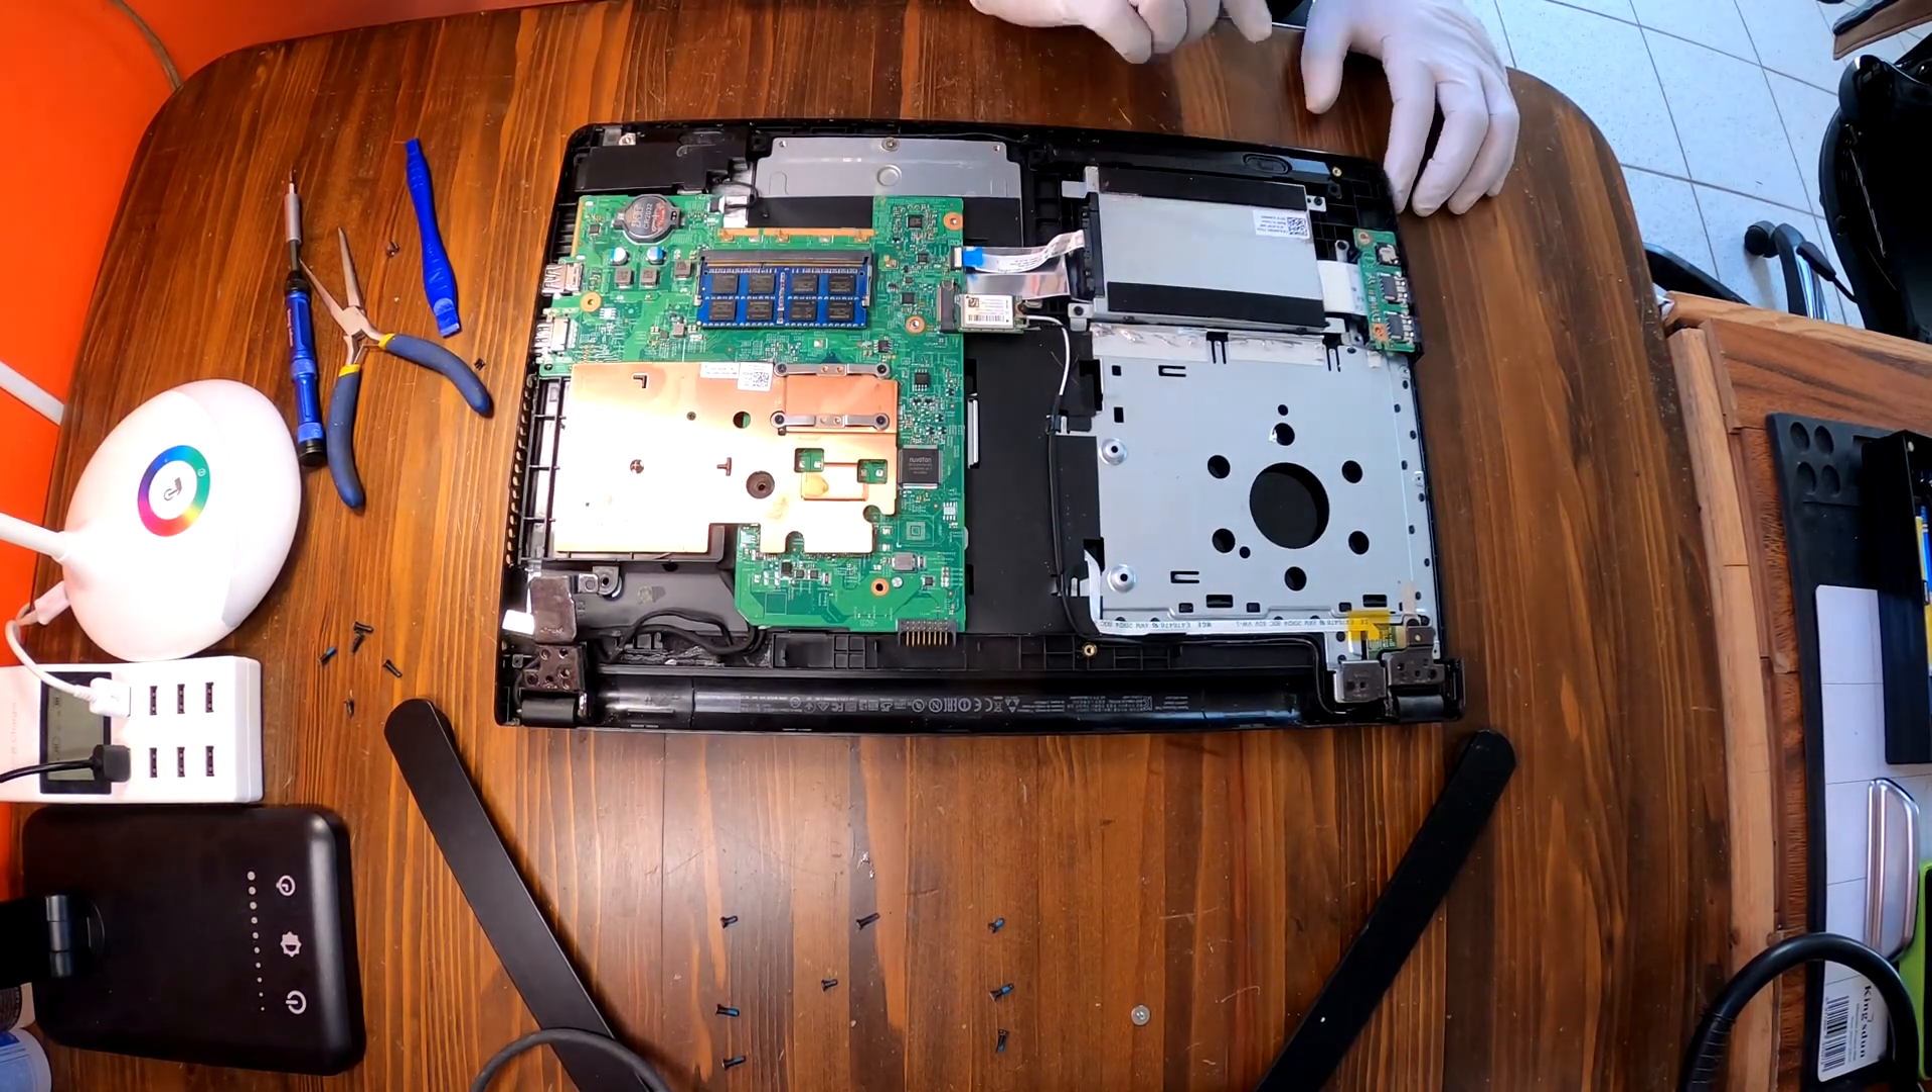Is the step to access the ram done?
Yes.